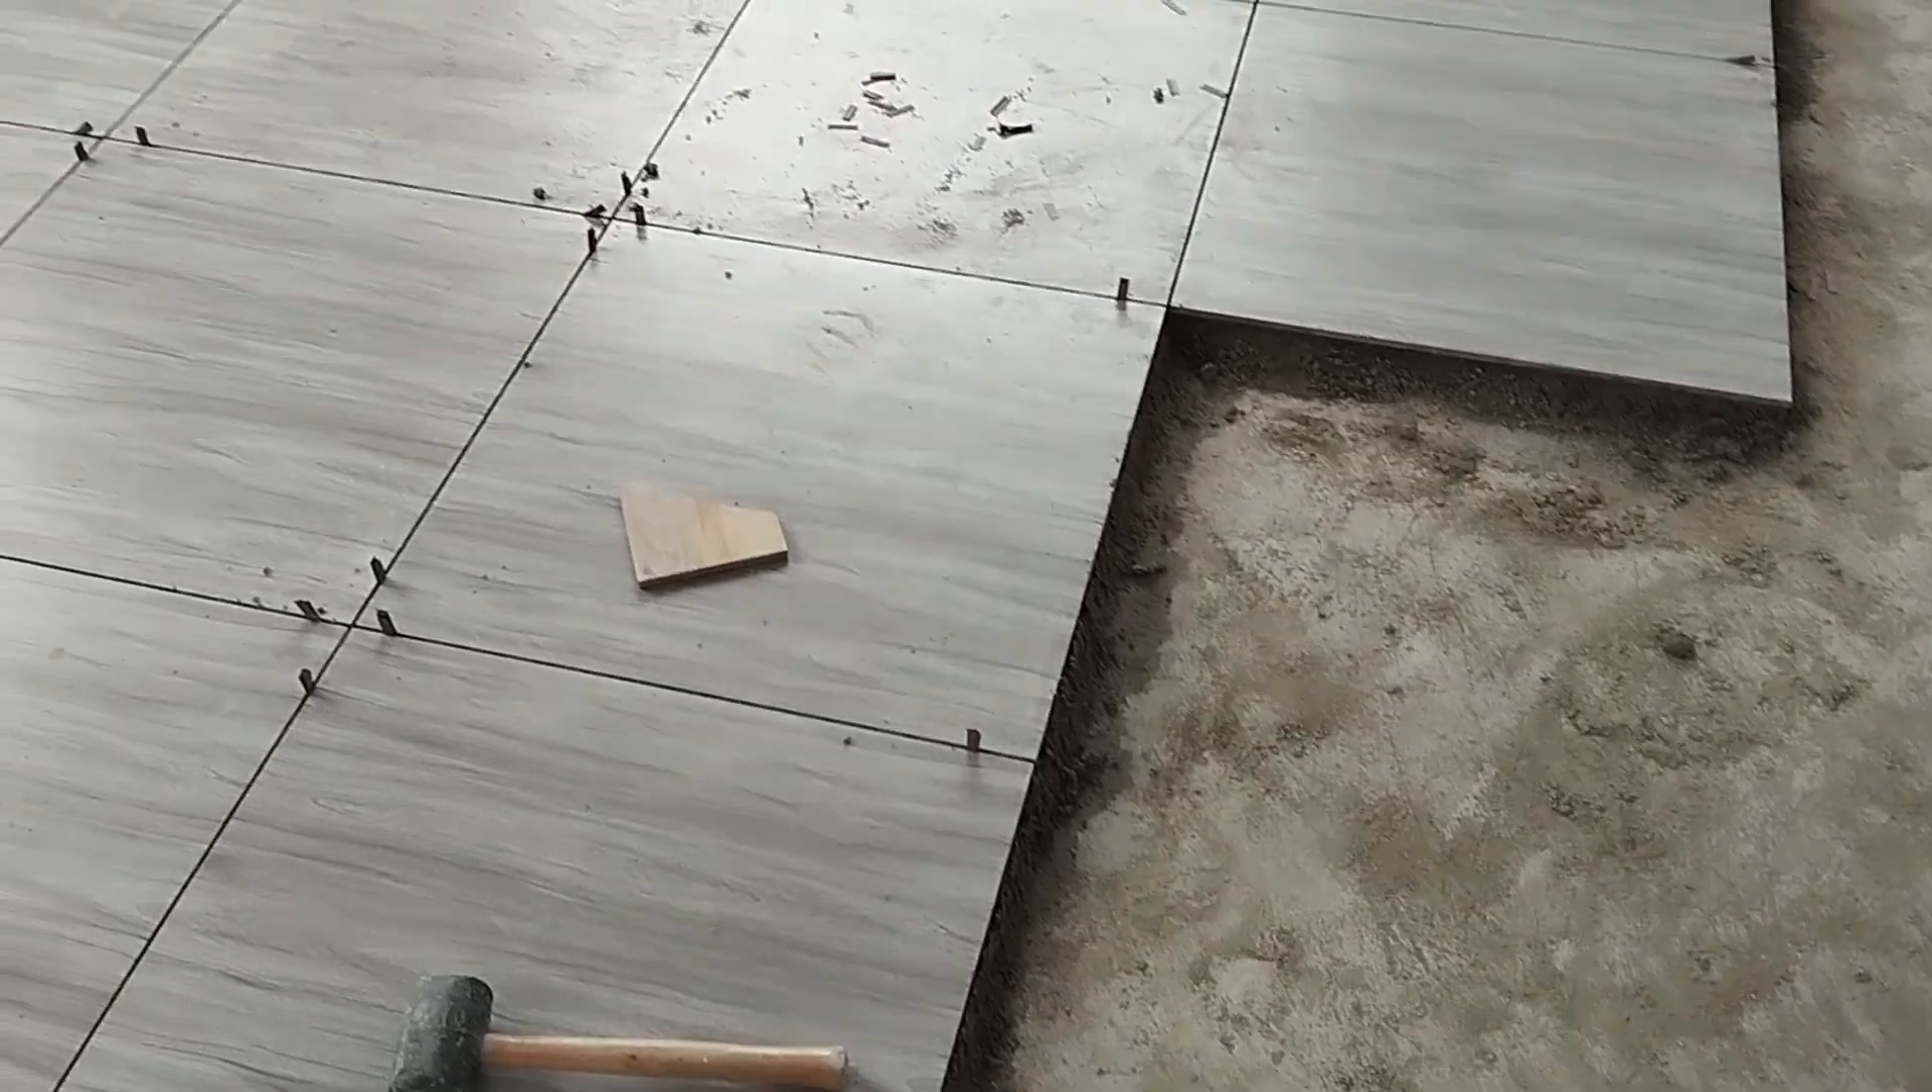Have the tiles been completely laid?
No.